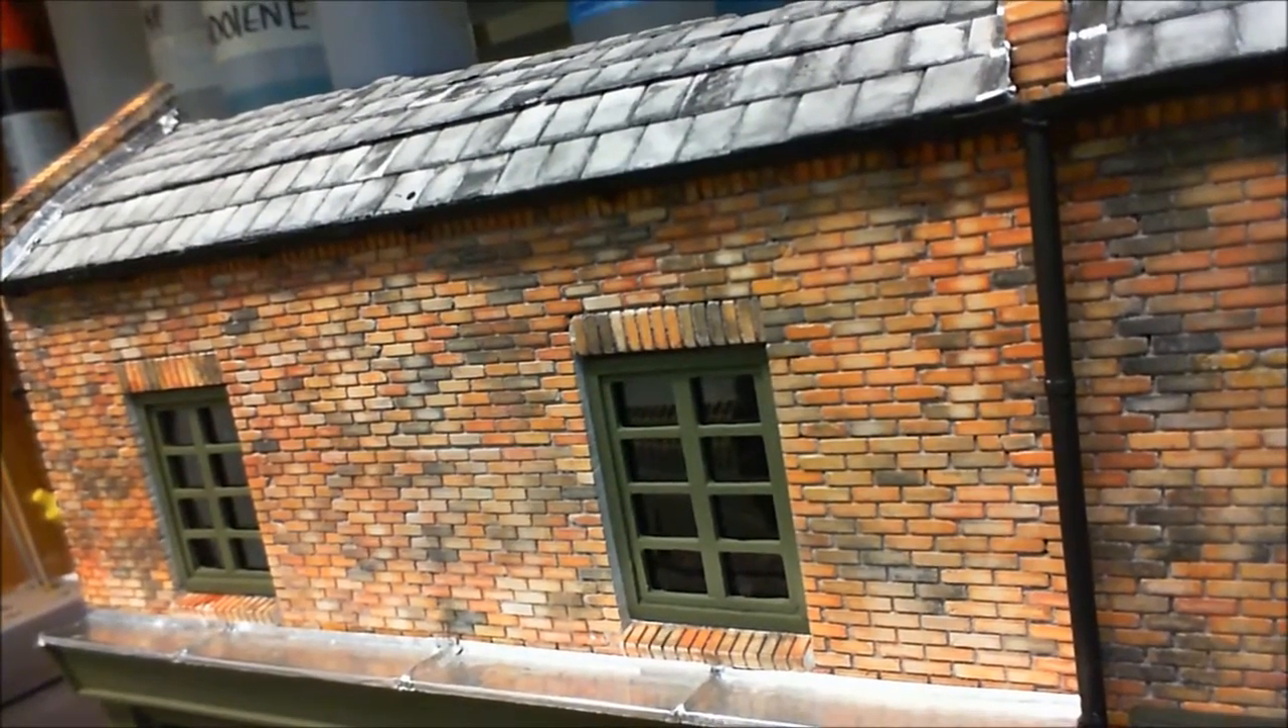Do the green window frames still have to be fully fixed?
No.